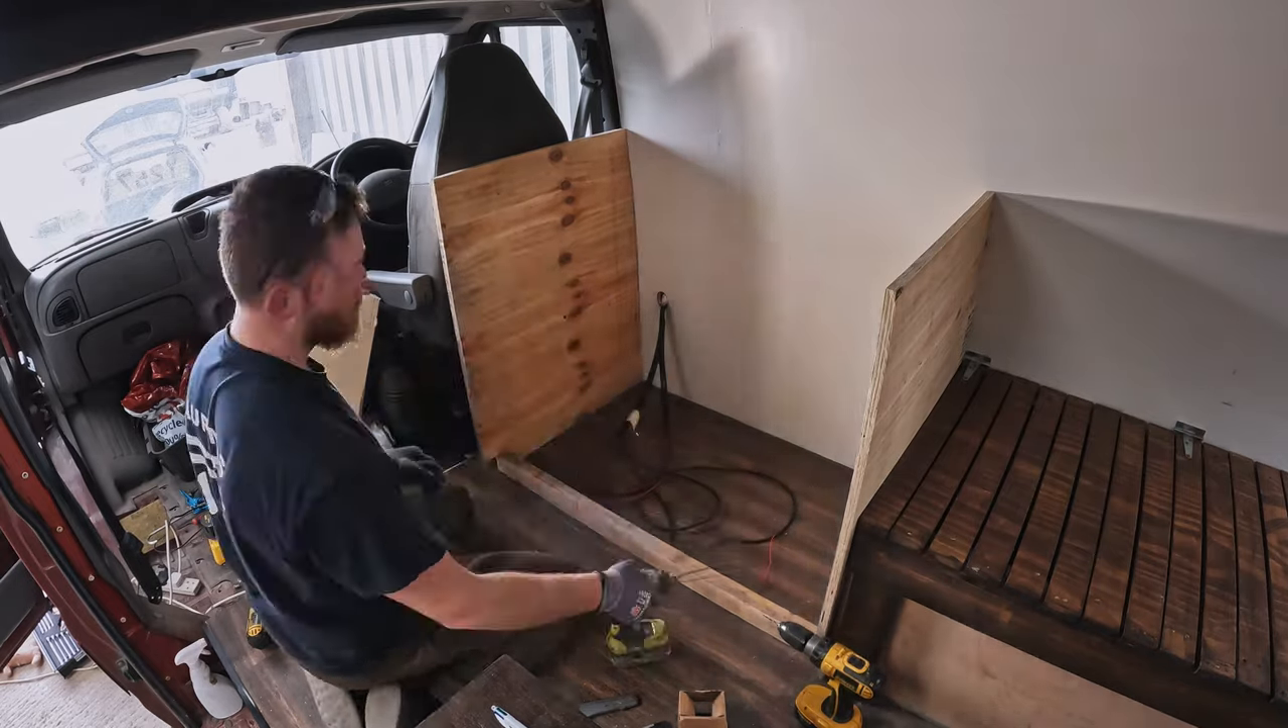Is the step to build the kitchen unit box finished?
No.